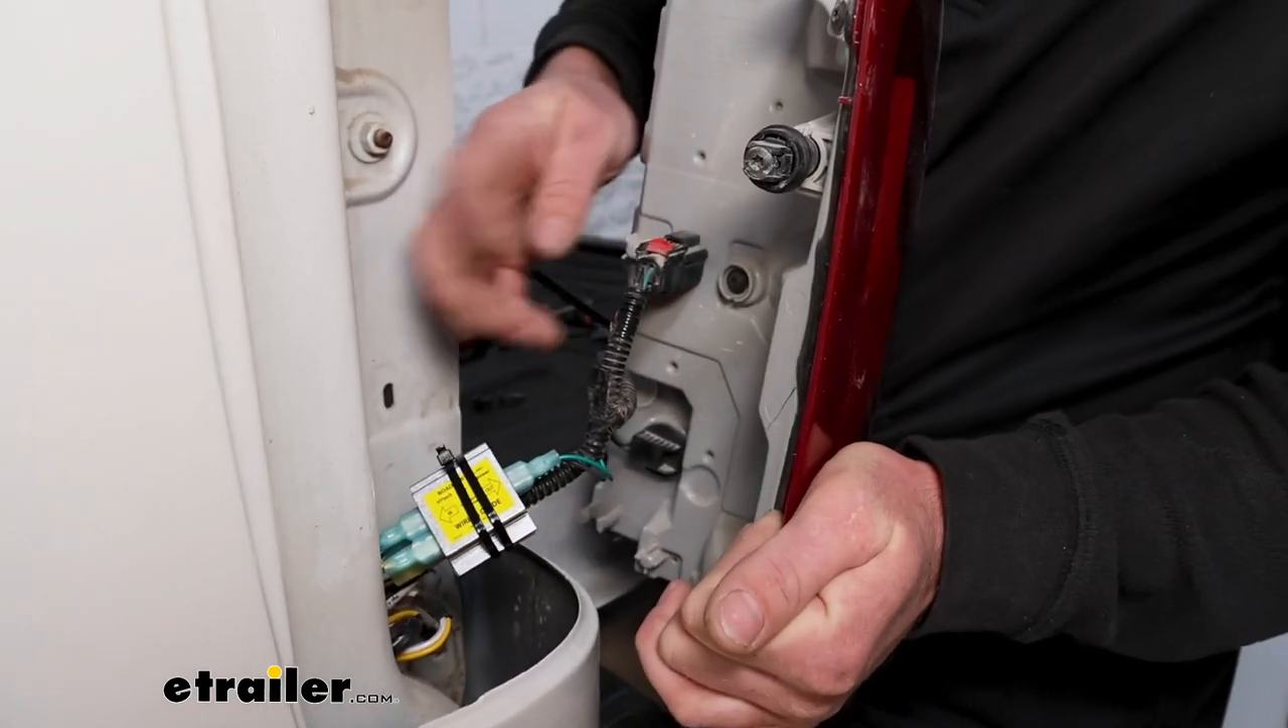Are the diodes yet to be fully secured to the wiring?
No.